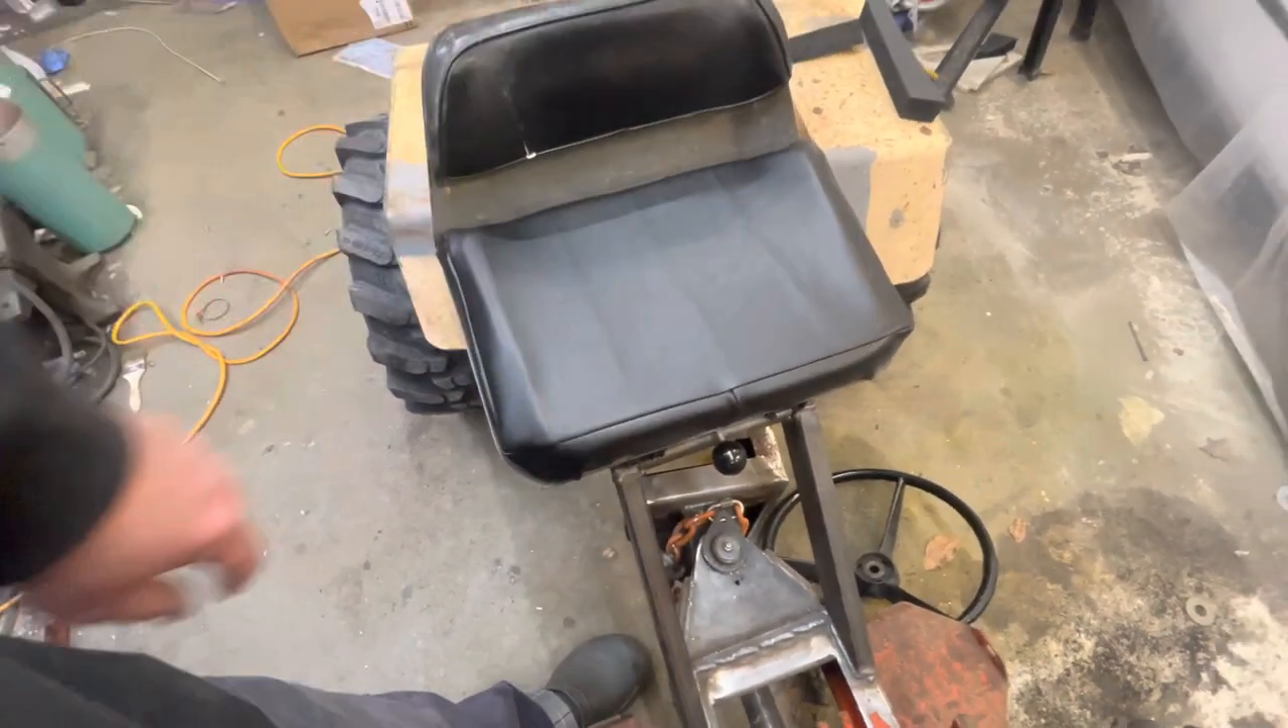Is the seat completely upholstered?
Yes.